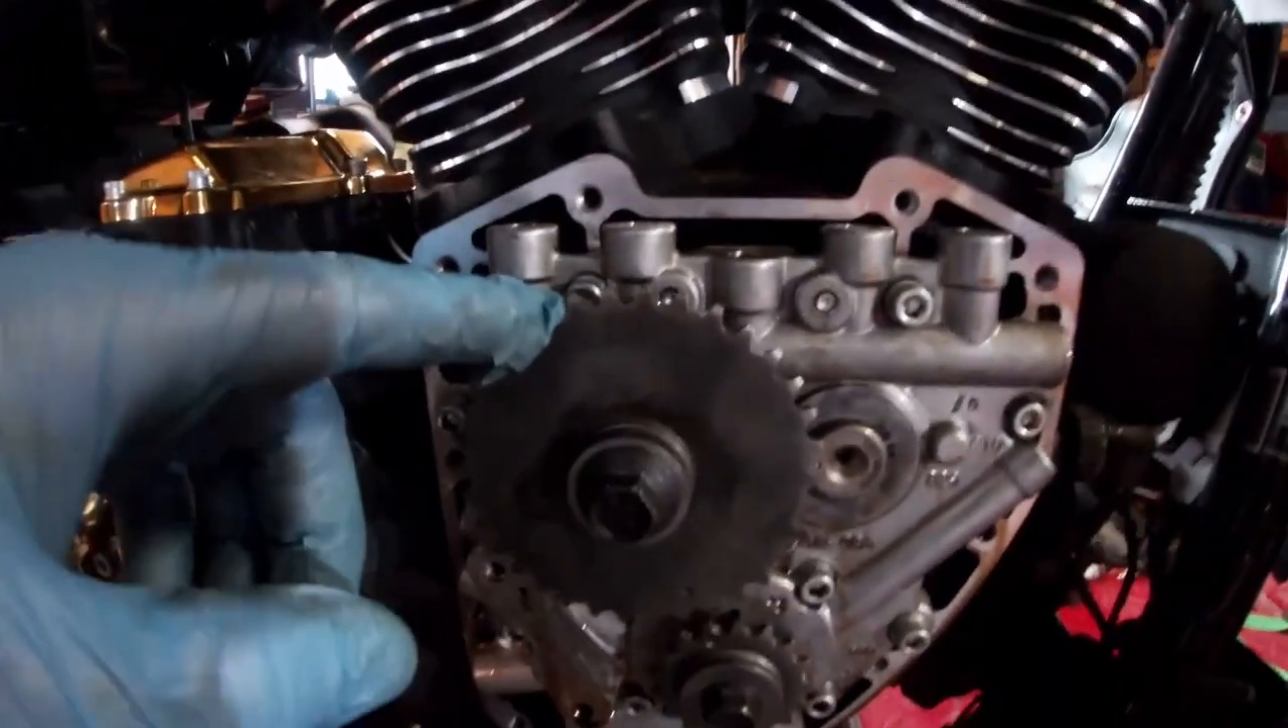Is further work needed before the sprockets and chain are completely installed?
Yes.